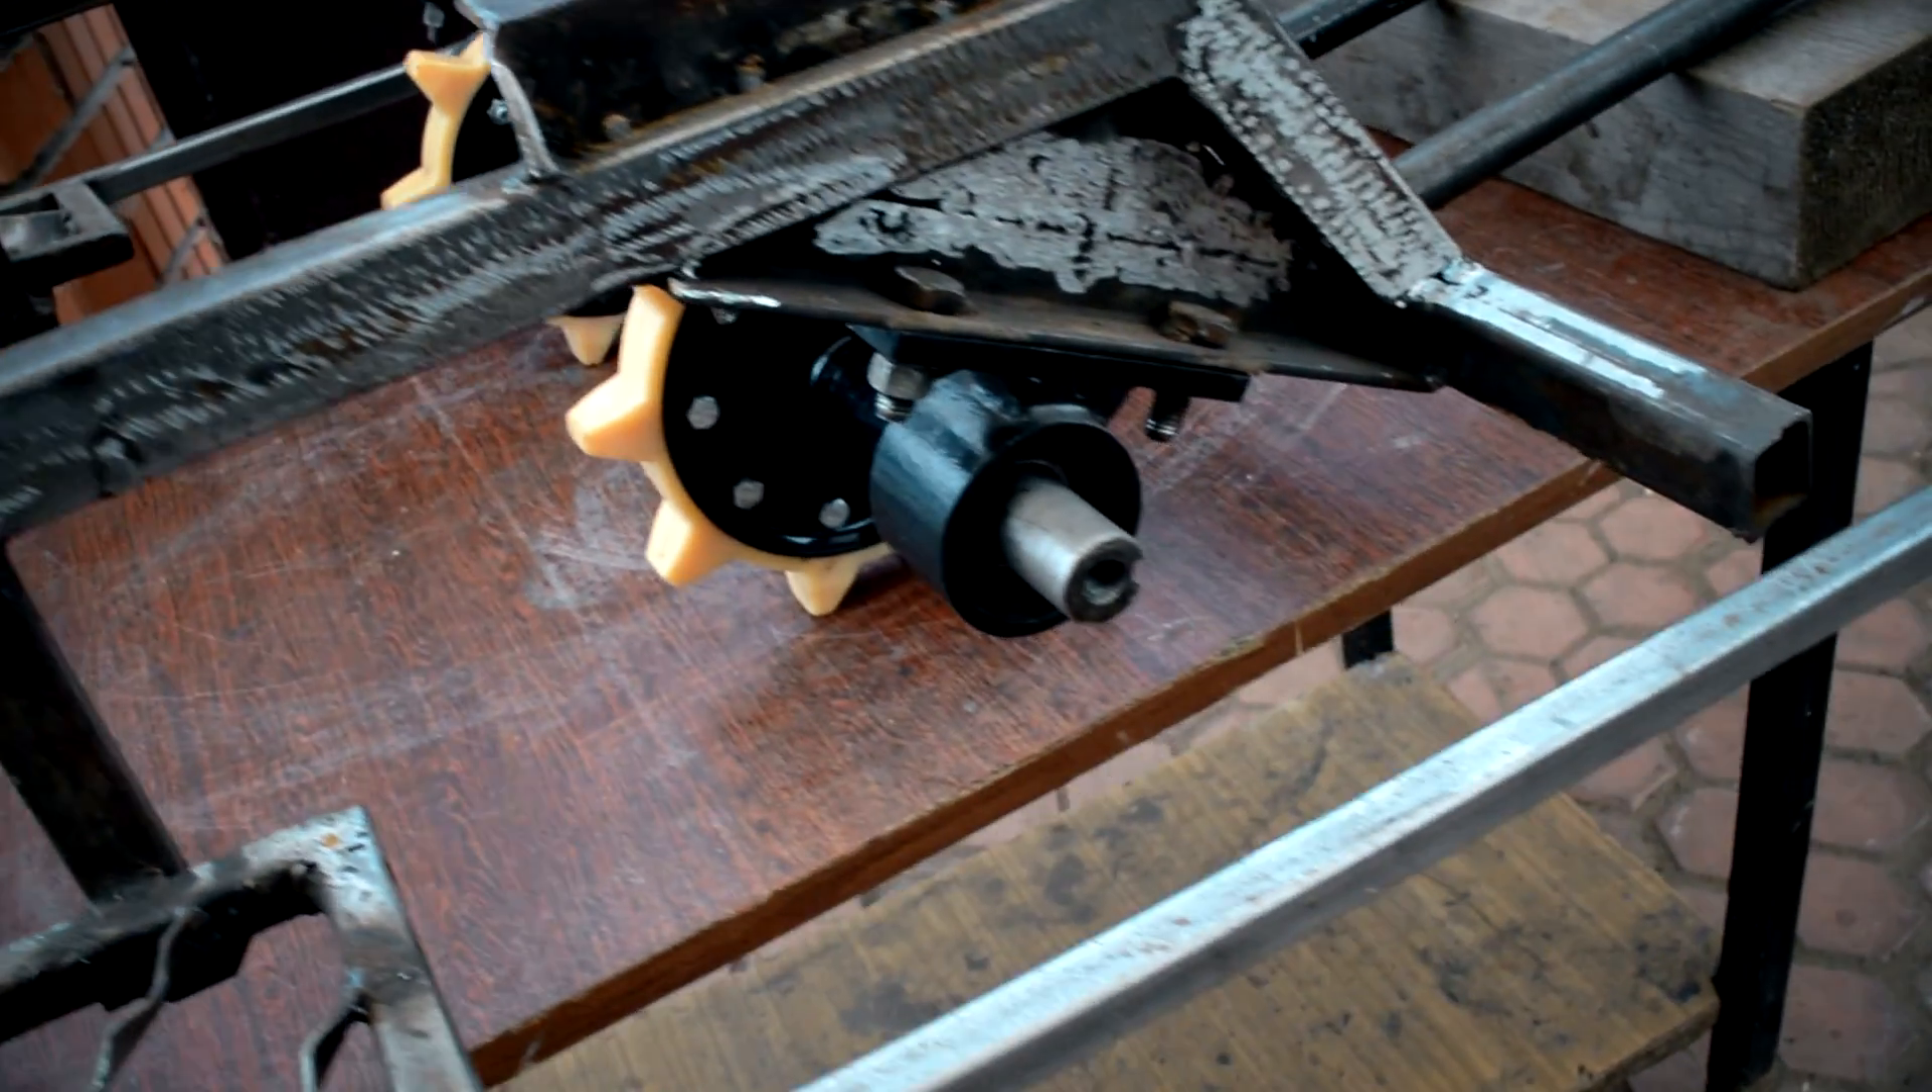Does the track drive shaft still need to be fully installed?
No.